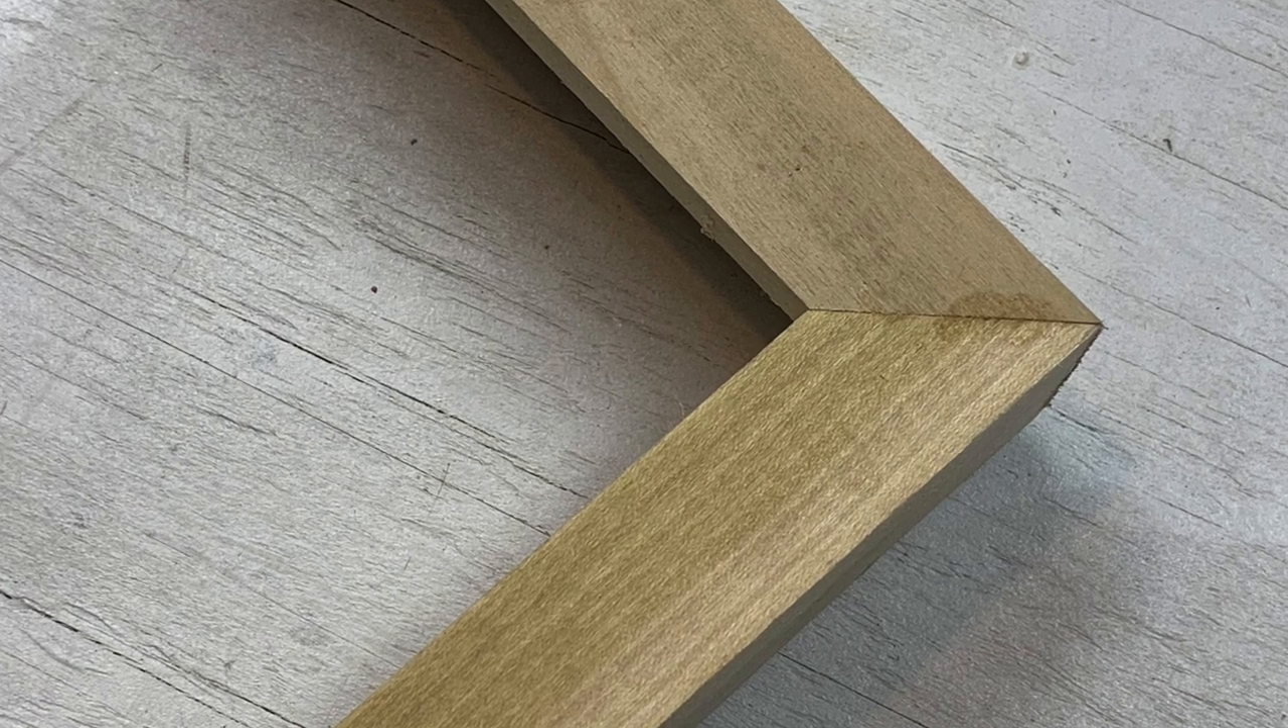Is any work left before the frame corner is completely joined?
No.